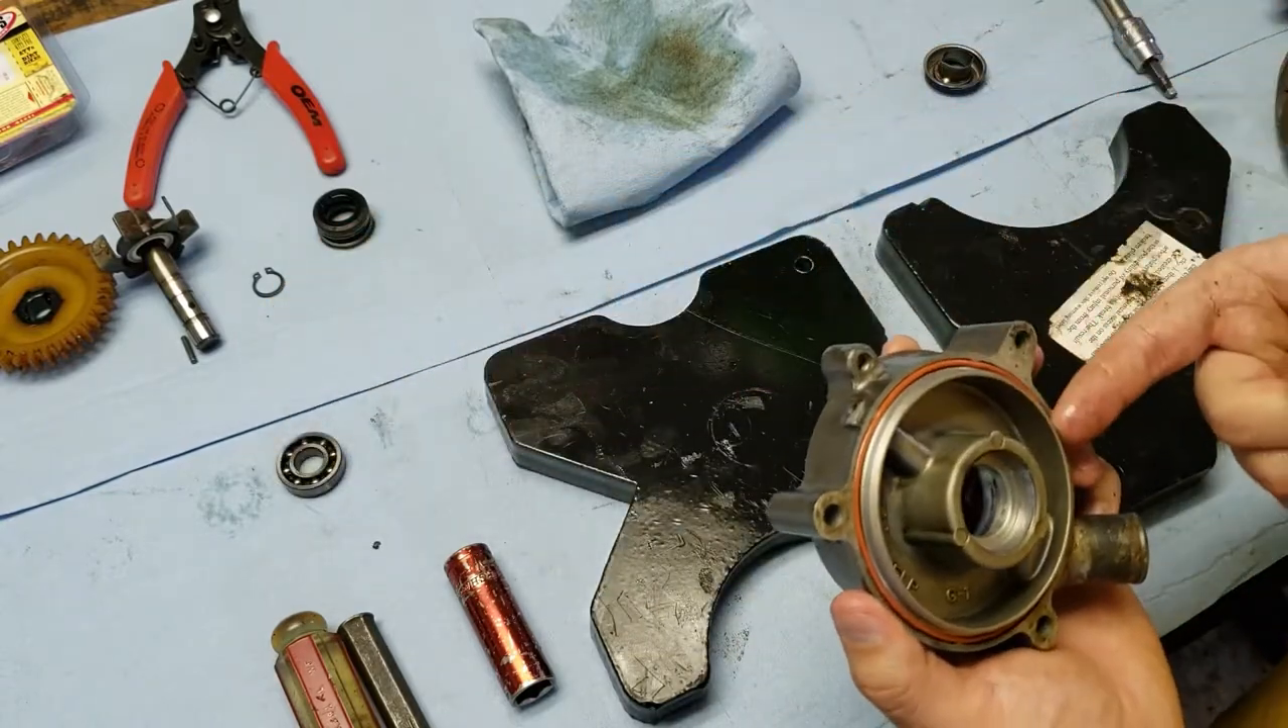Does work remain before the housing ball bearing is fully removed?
No.